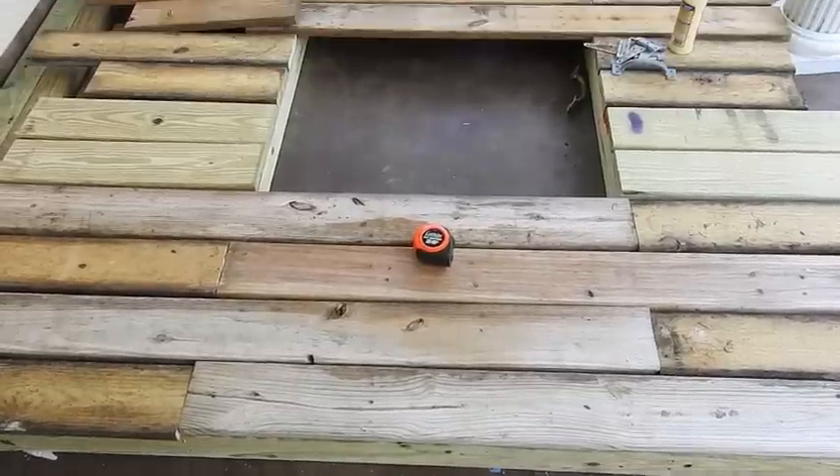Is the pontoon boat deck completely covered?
No.